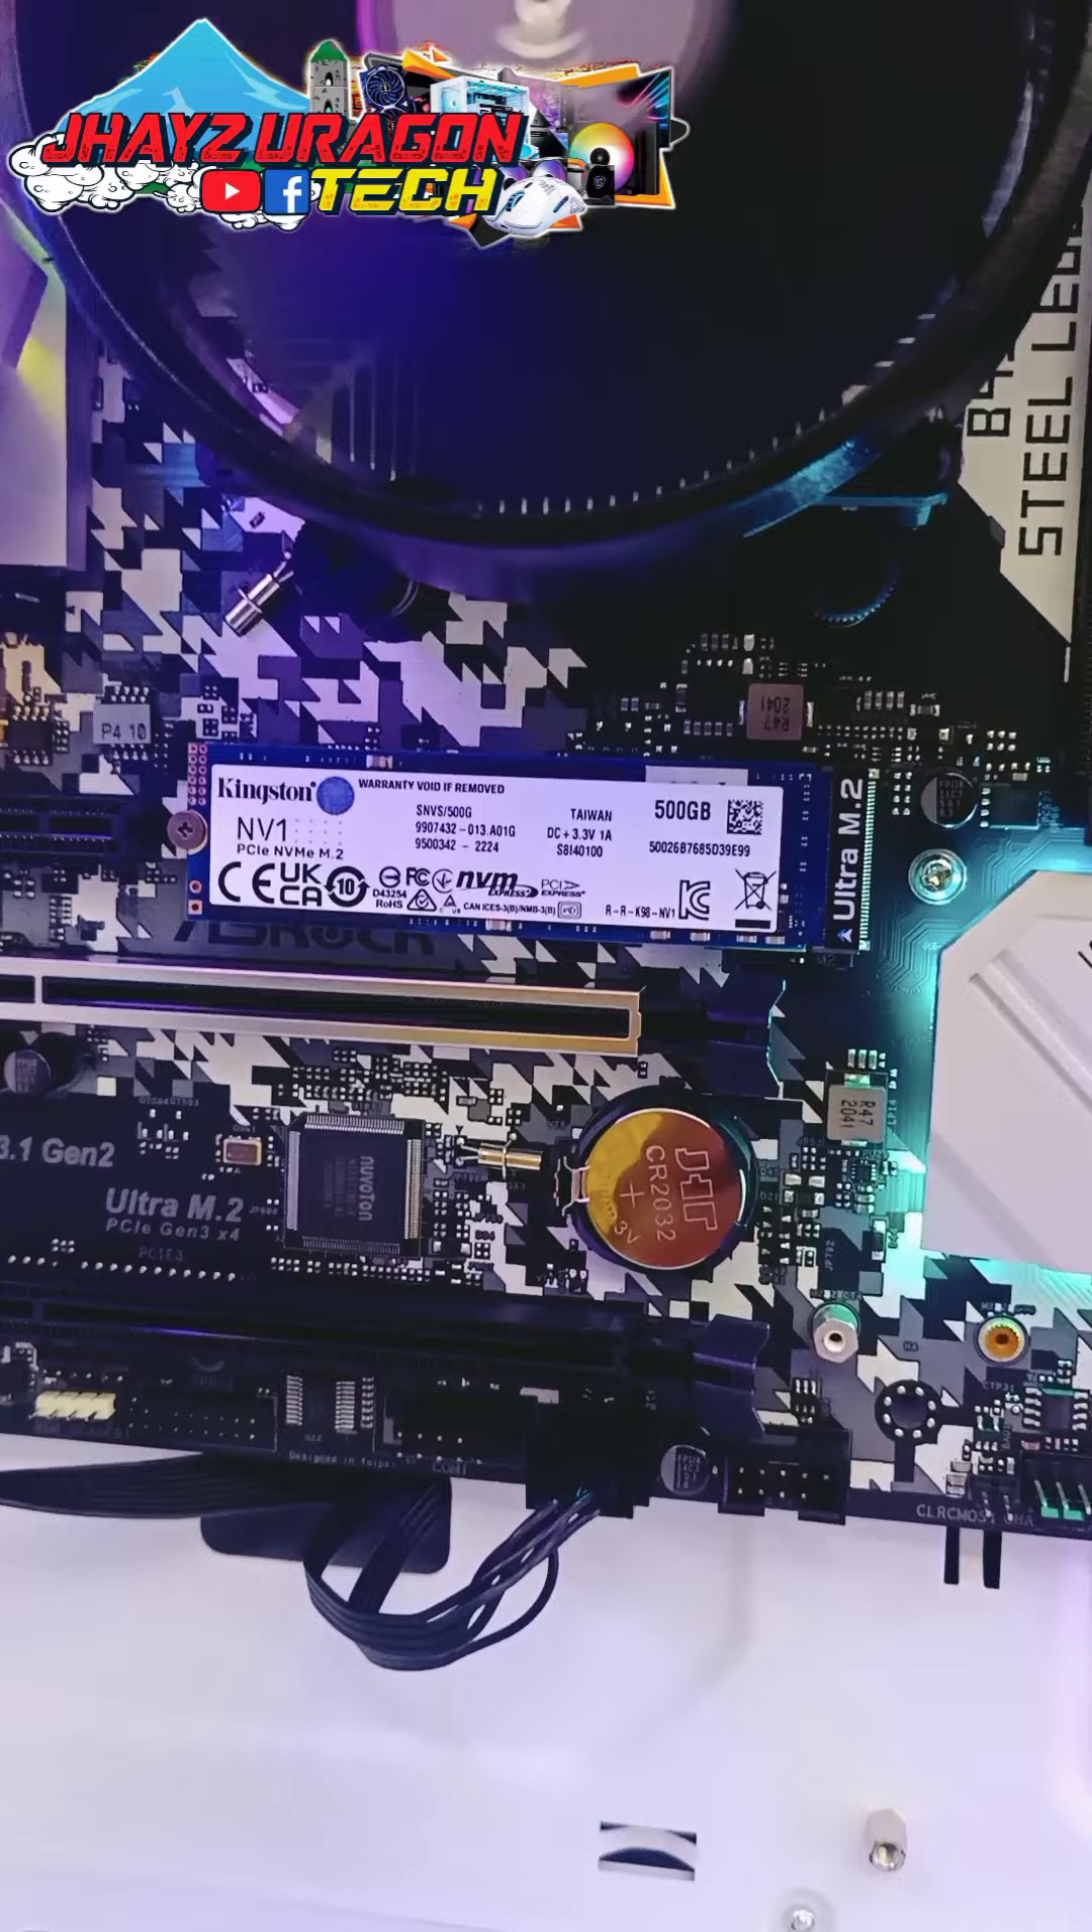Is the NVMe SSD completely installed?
Yes.